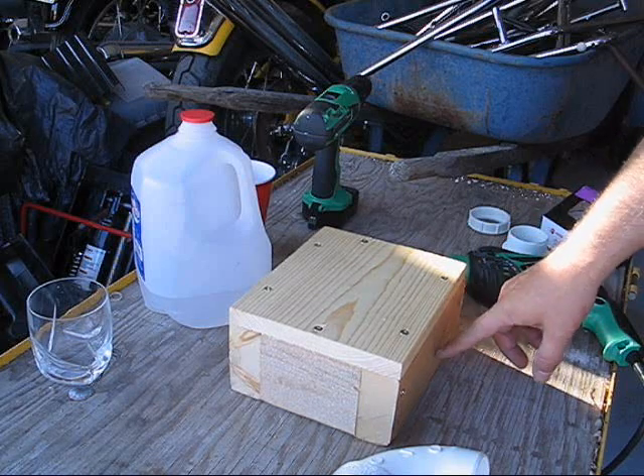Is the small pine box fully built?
Yes.